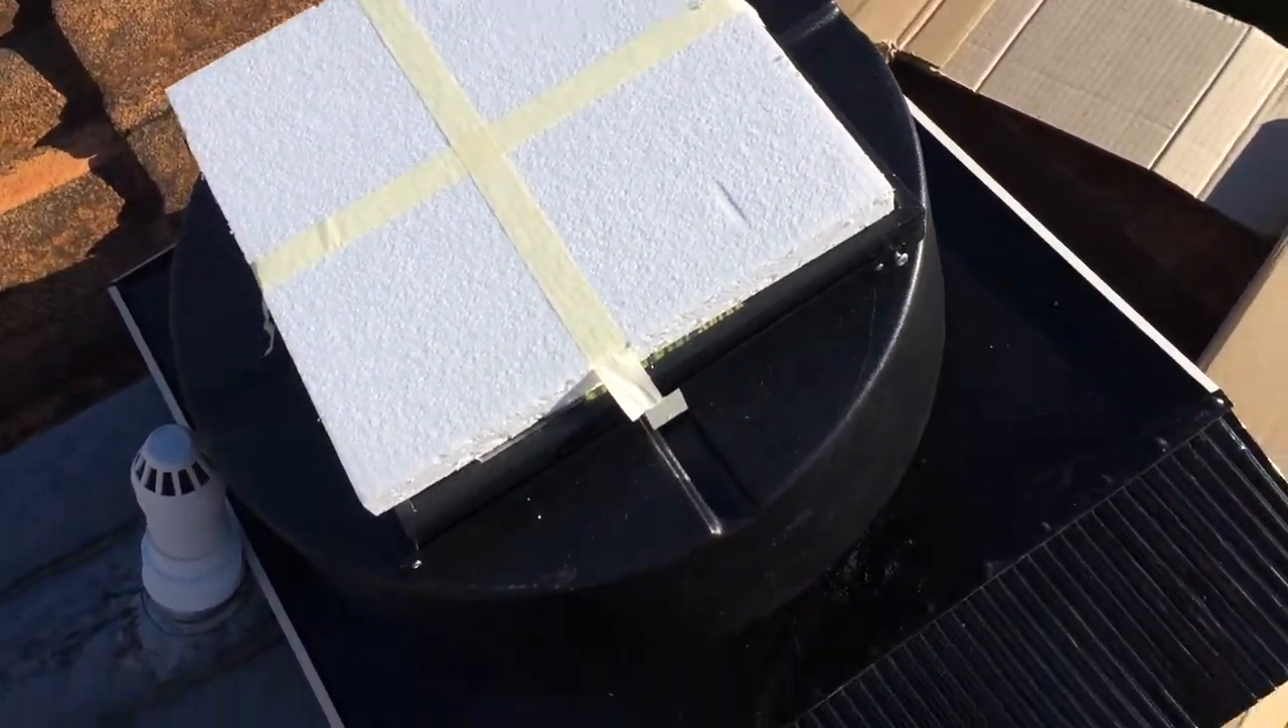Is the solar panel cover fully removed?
No.